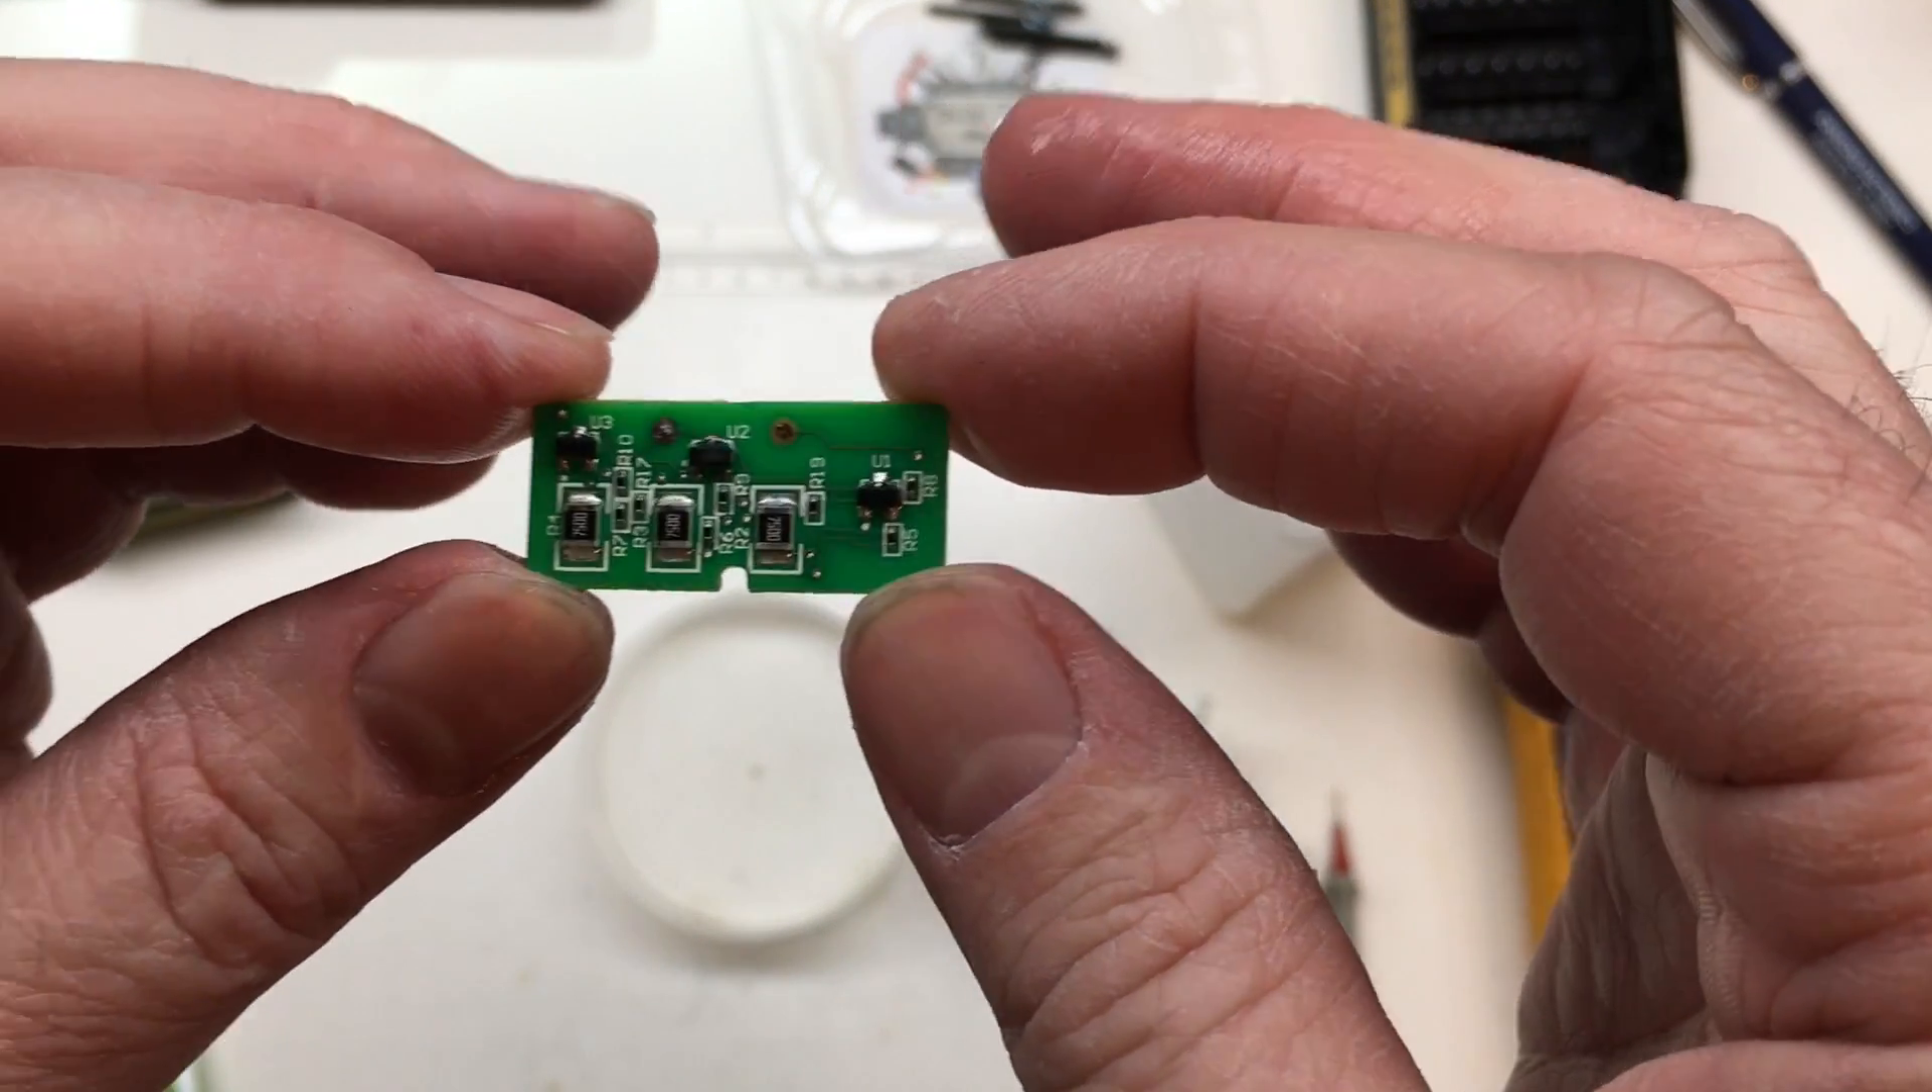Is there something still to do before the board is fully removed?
No.